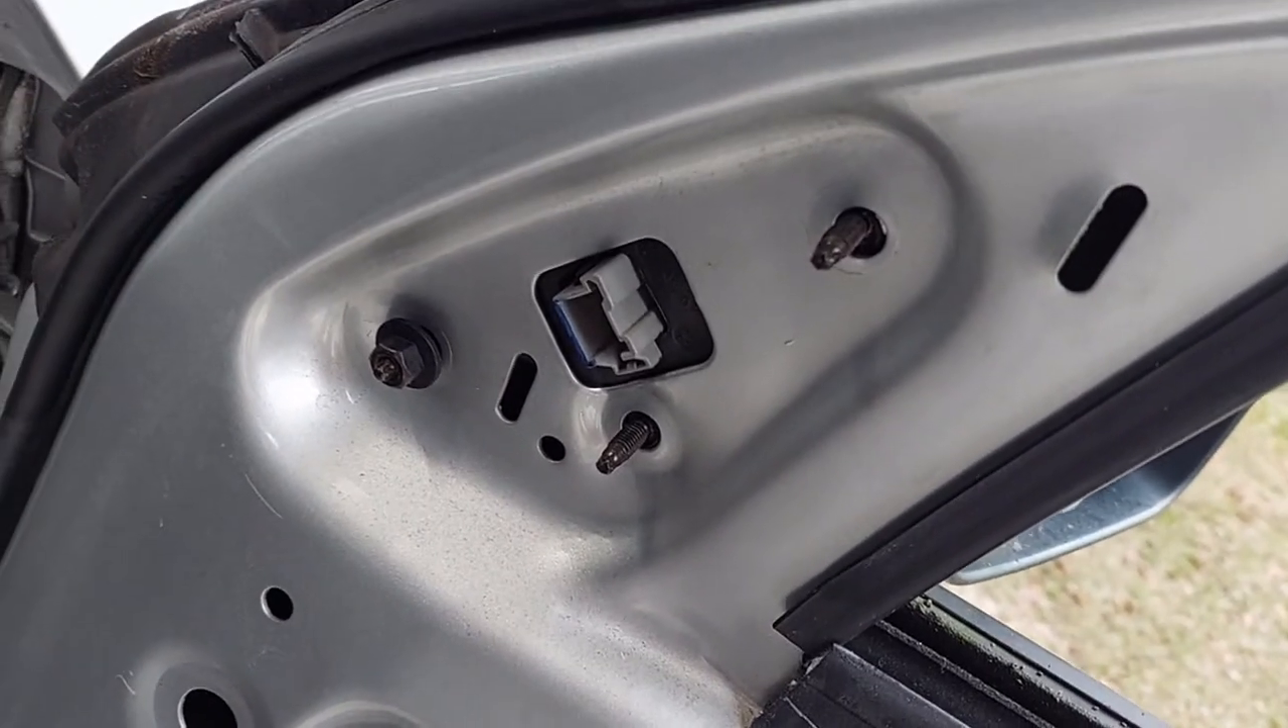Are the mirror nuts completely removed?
No.